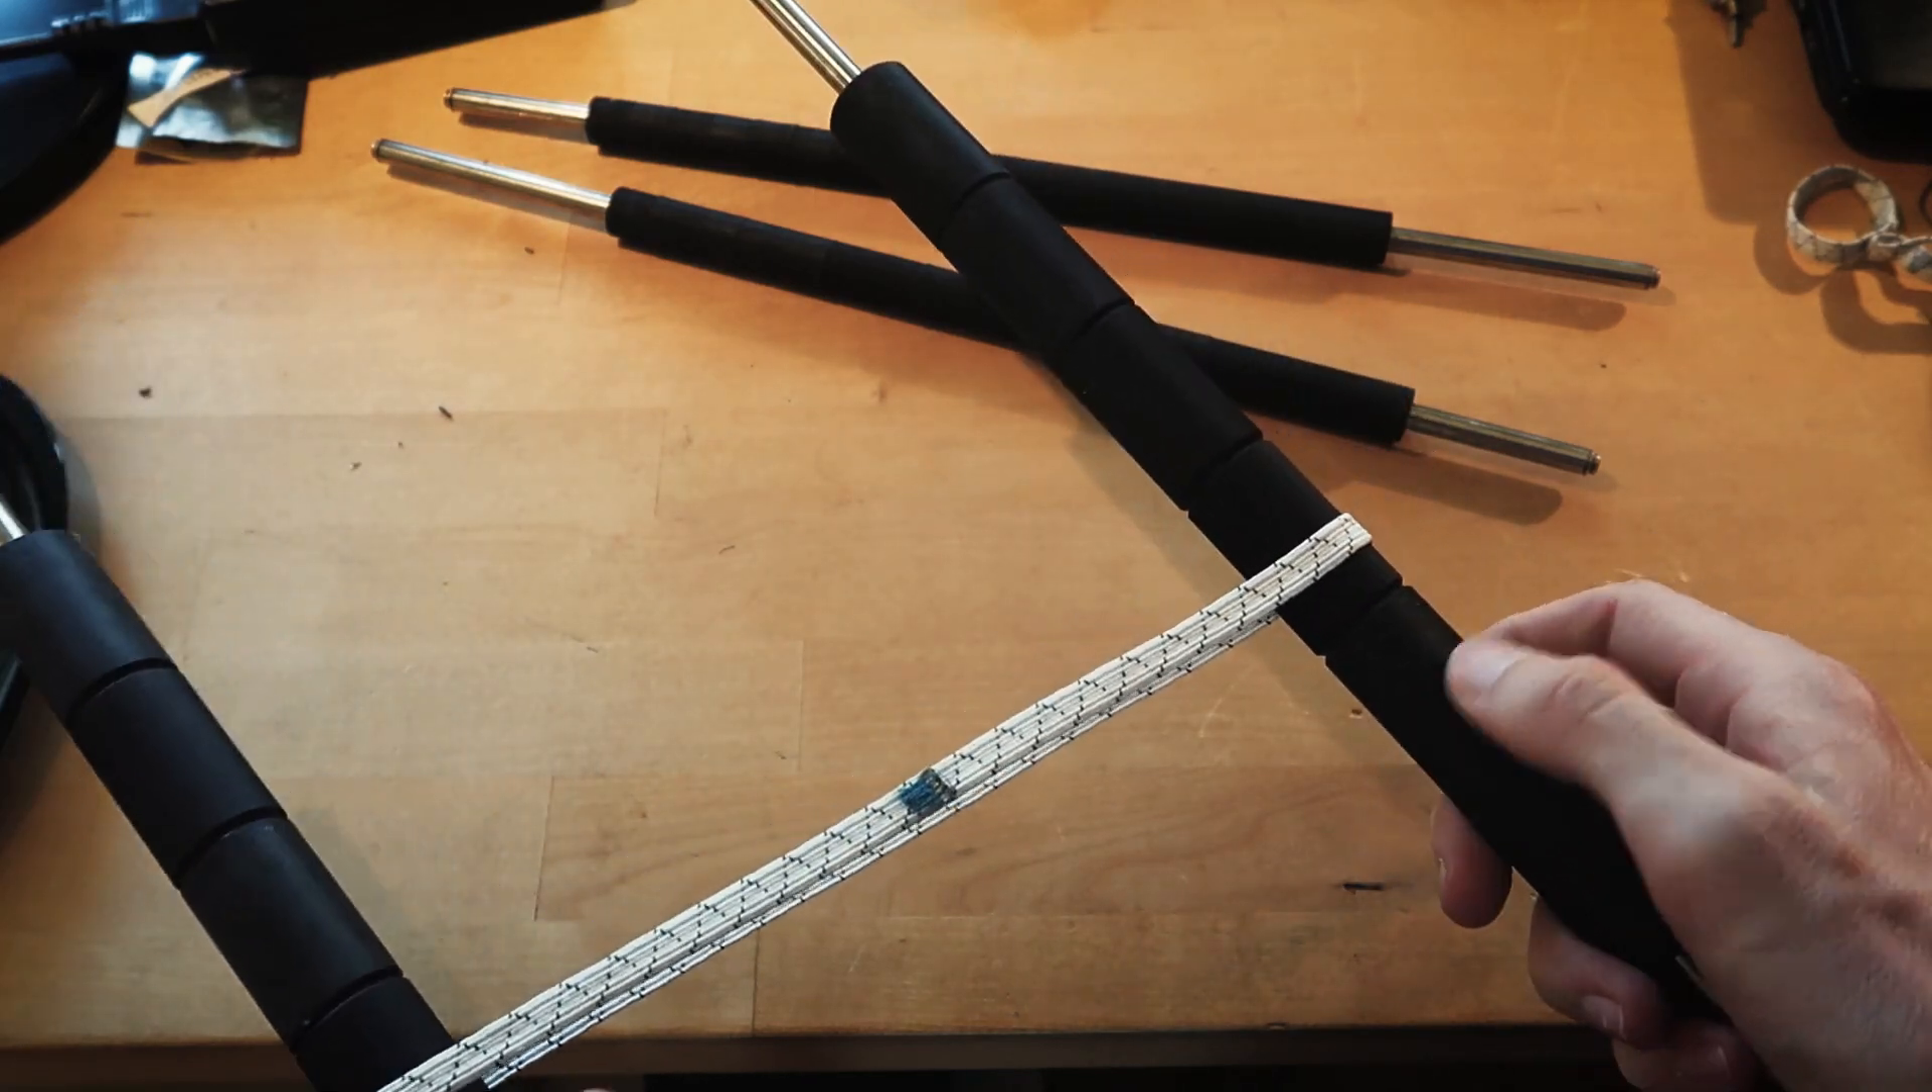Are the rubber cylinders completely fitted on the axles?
Yes.